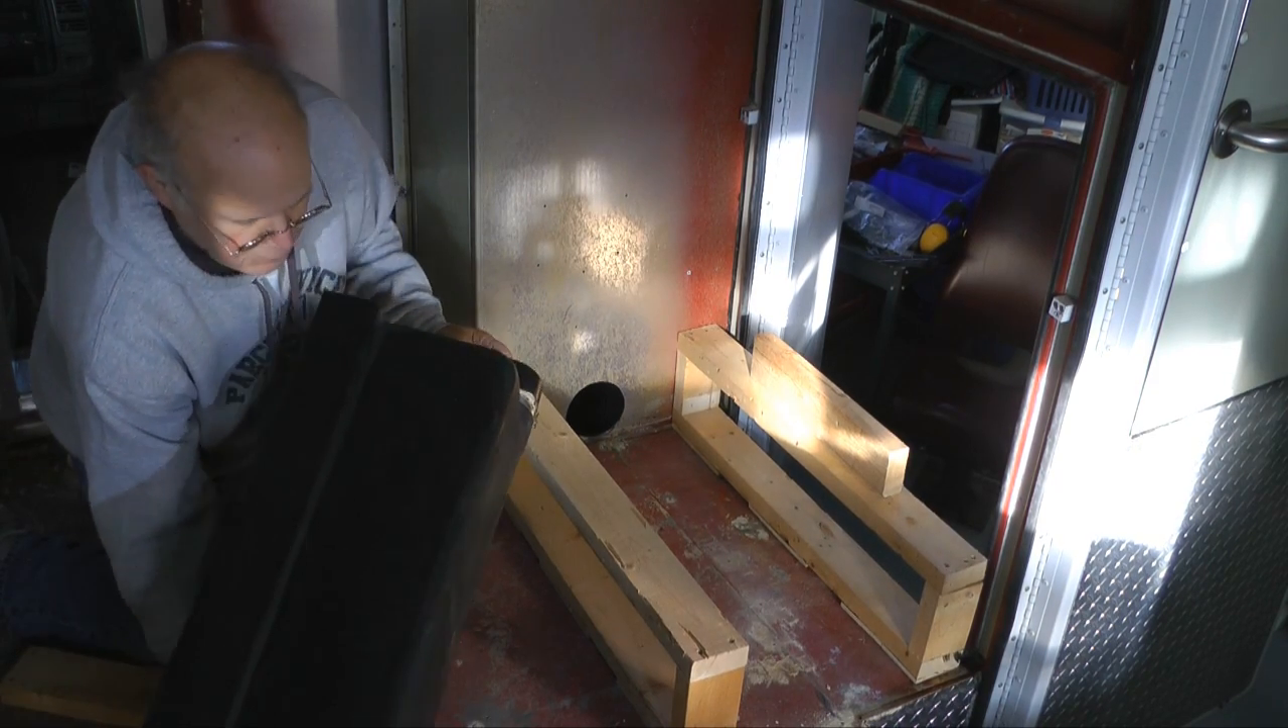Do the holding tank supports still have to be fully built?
No.